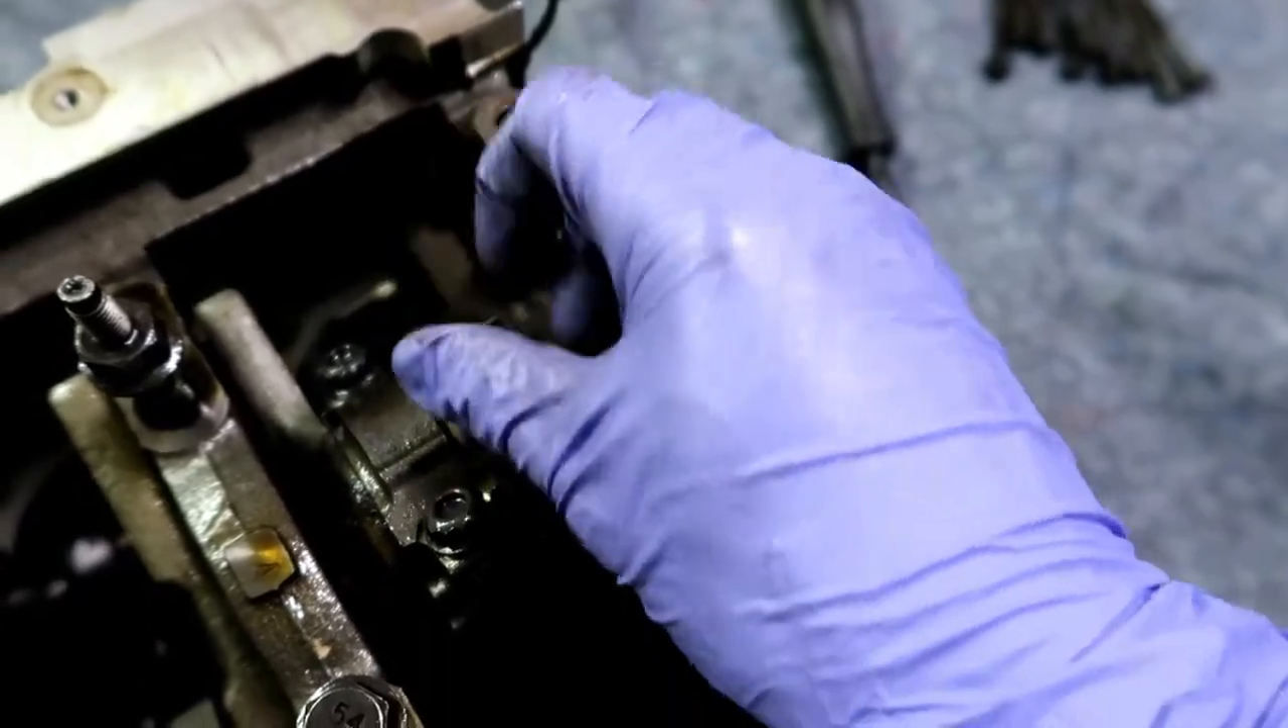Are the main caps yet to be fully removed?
Yes.